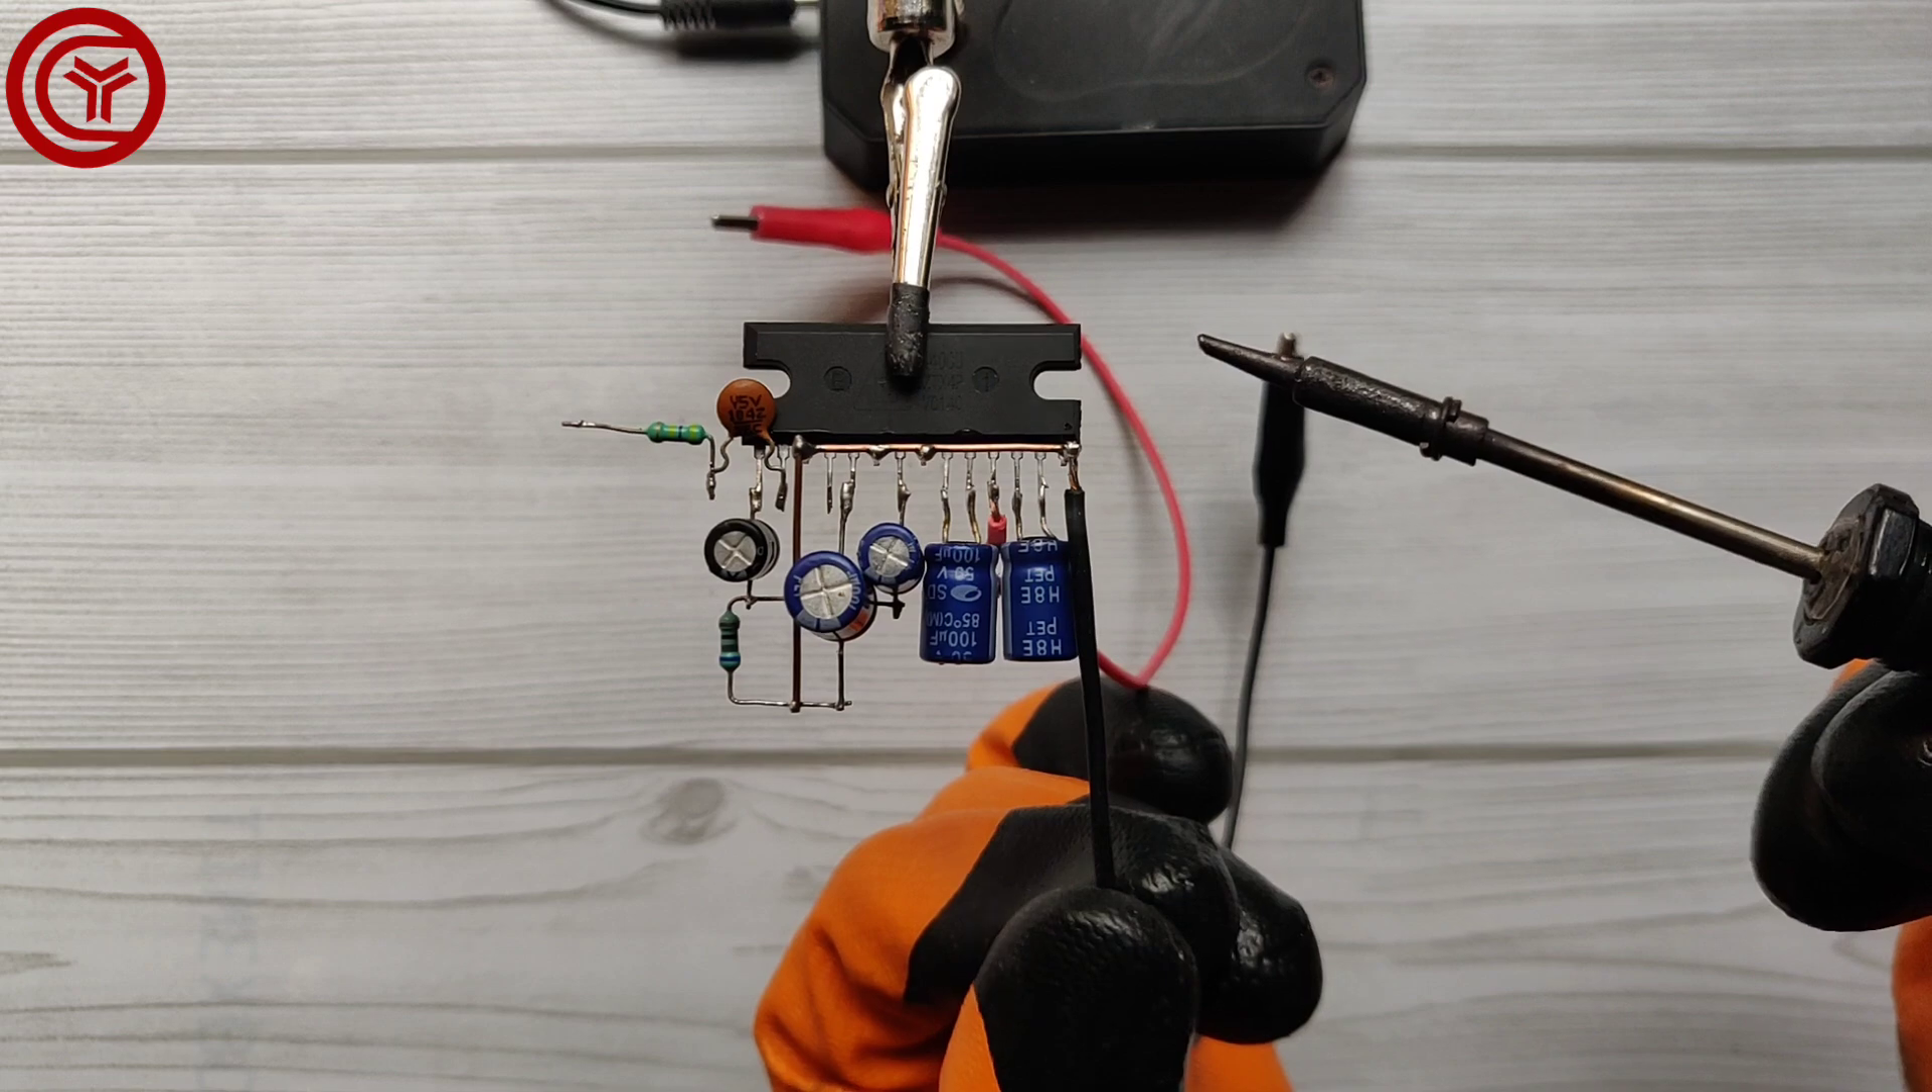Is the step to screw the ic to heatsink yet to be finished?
Yes.